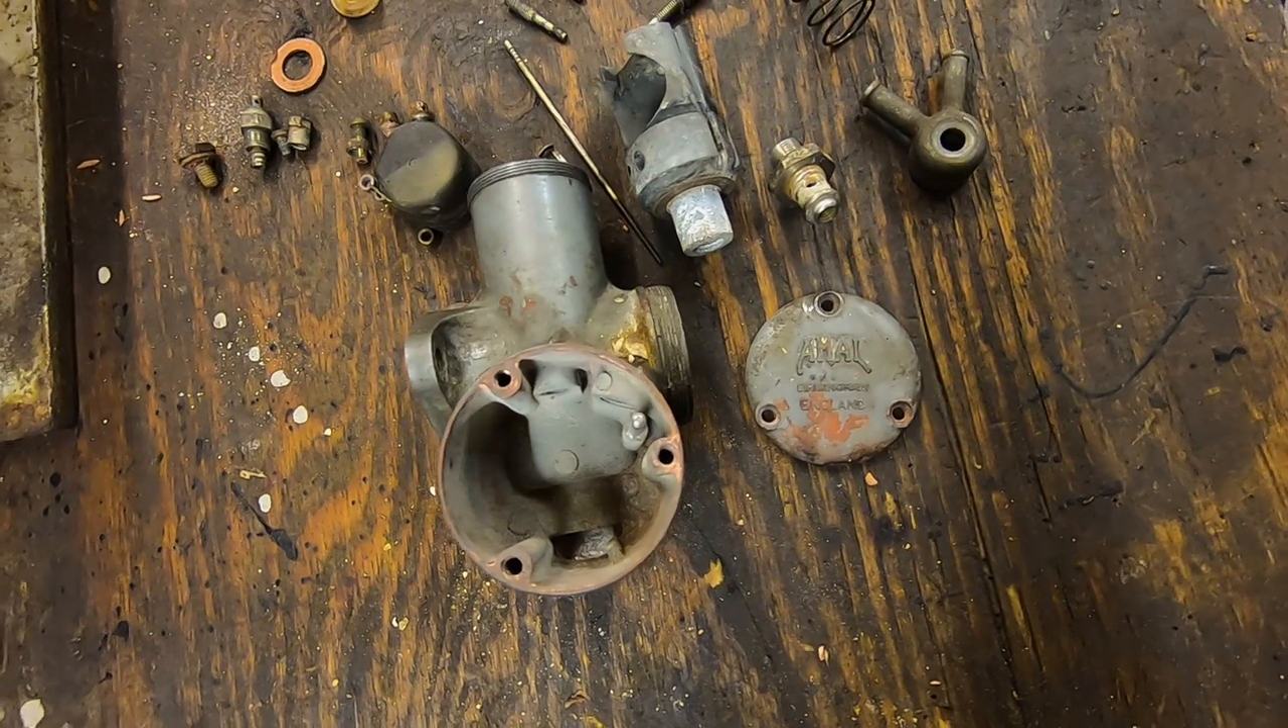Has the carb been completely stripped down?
Yes.